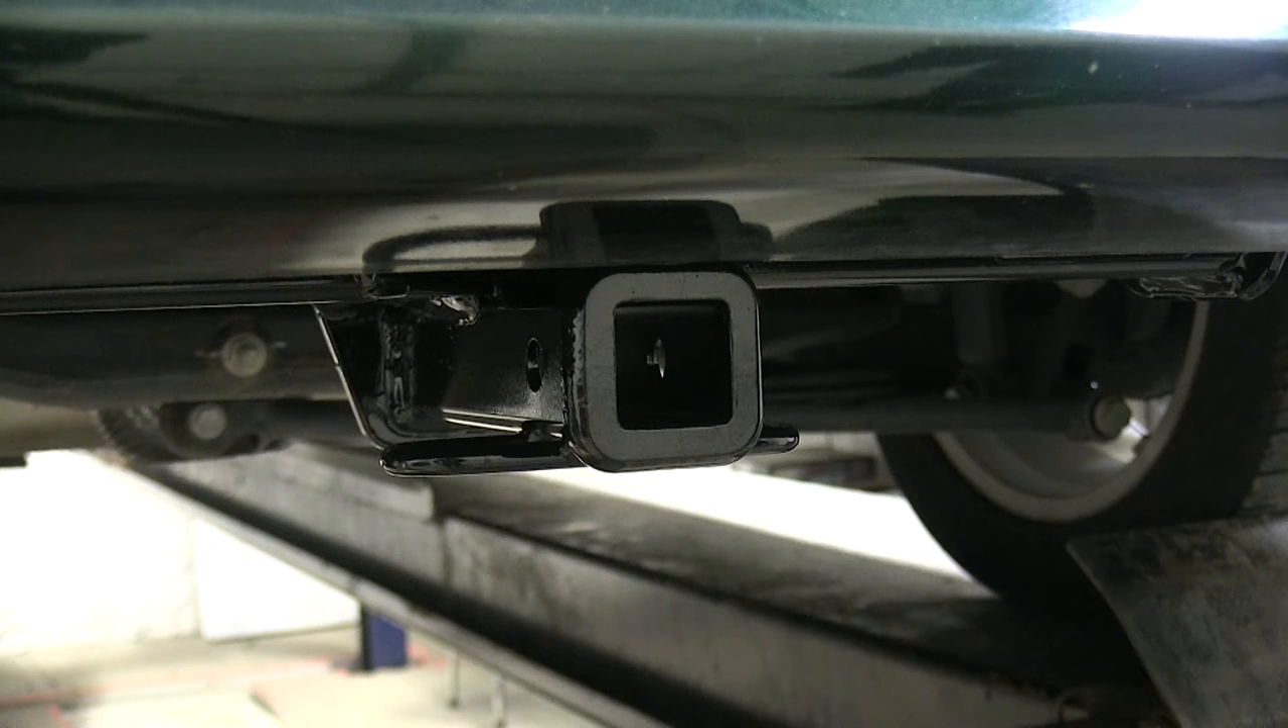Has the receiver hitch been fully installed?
Yes.